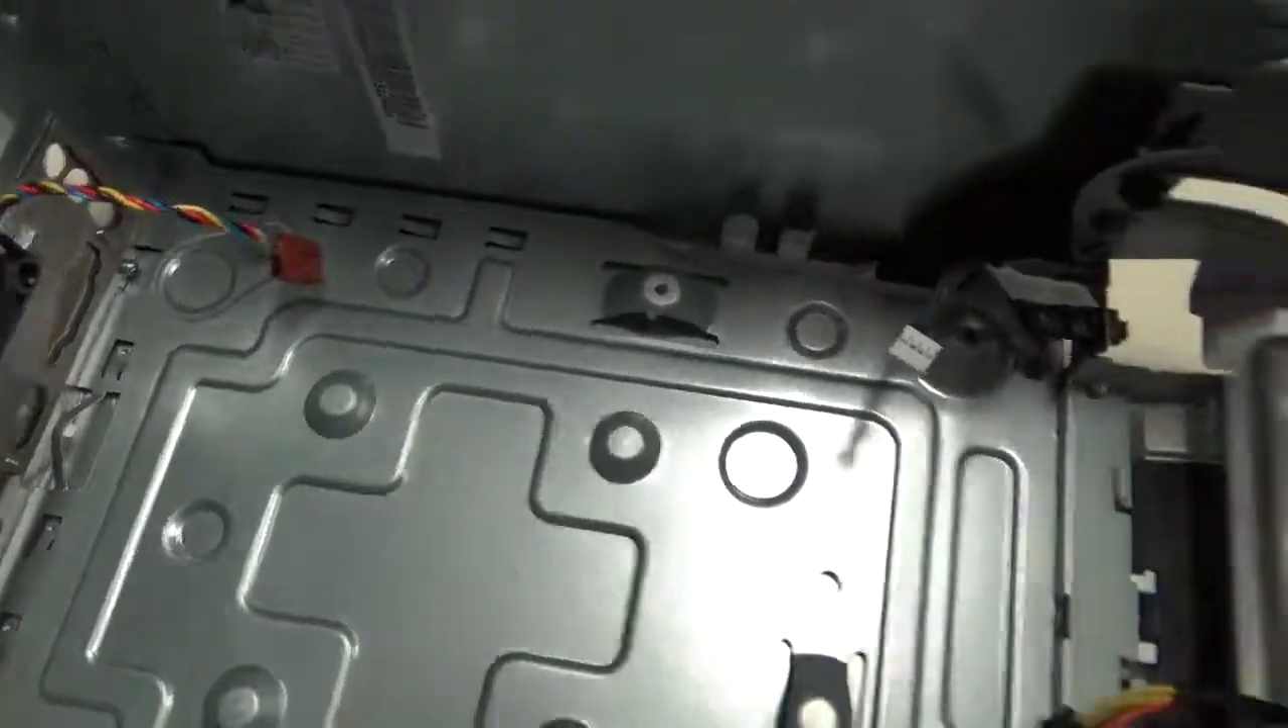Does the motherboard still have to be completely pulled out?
No.